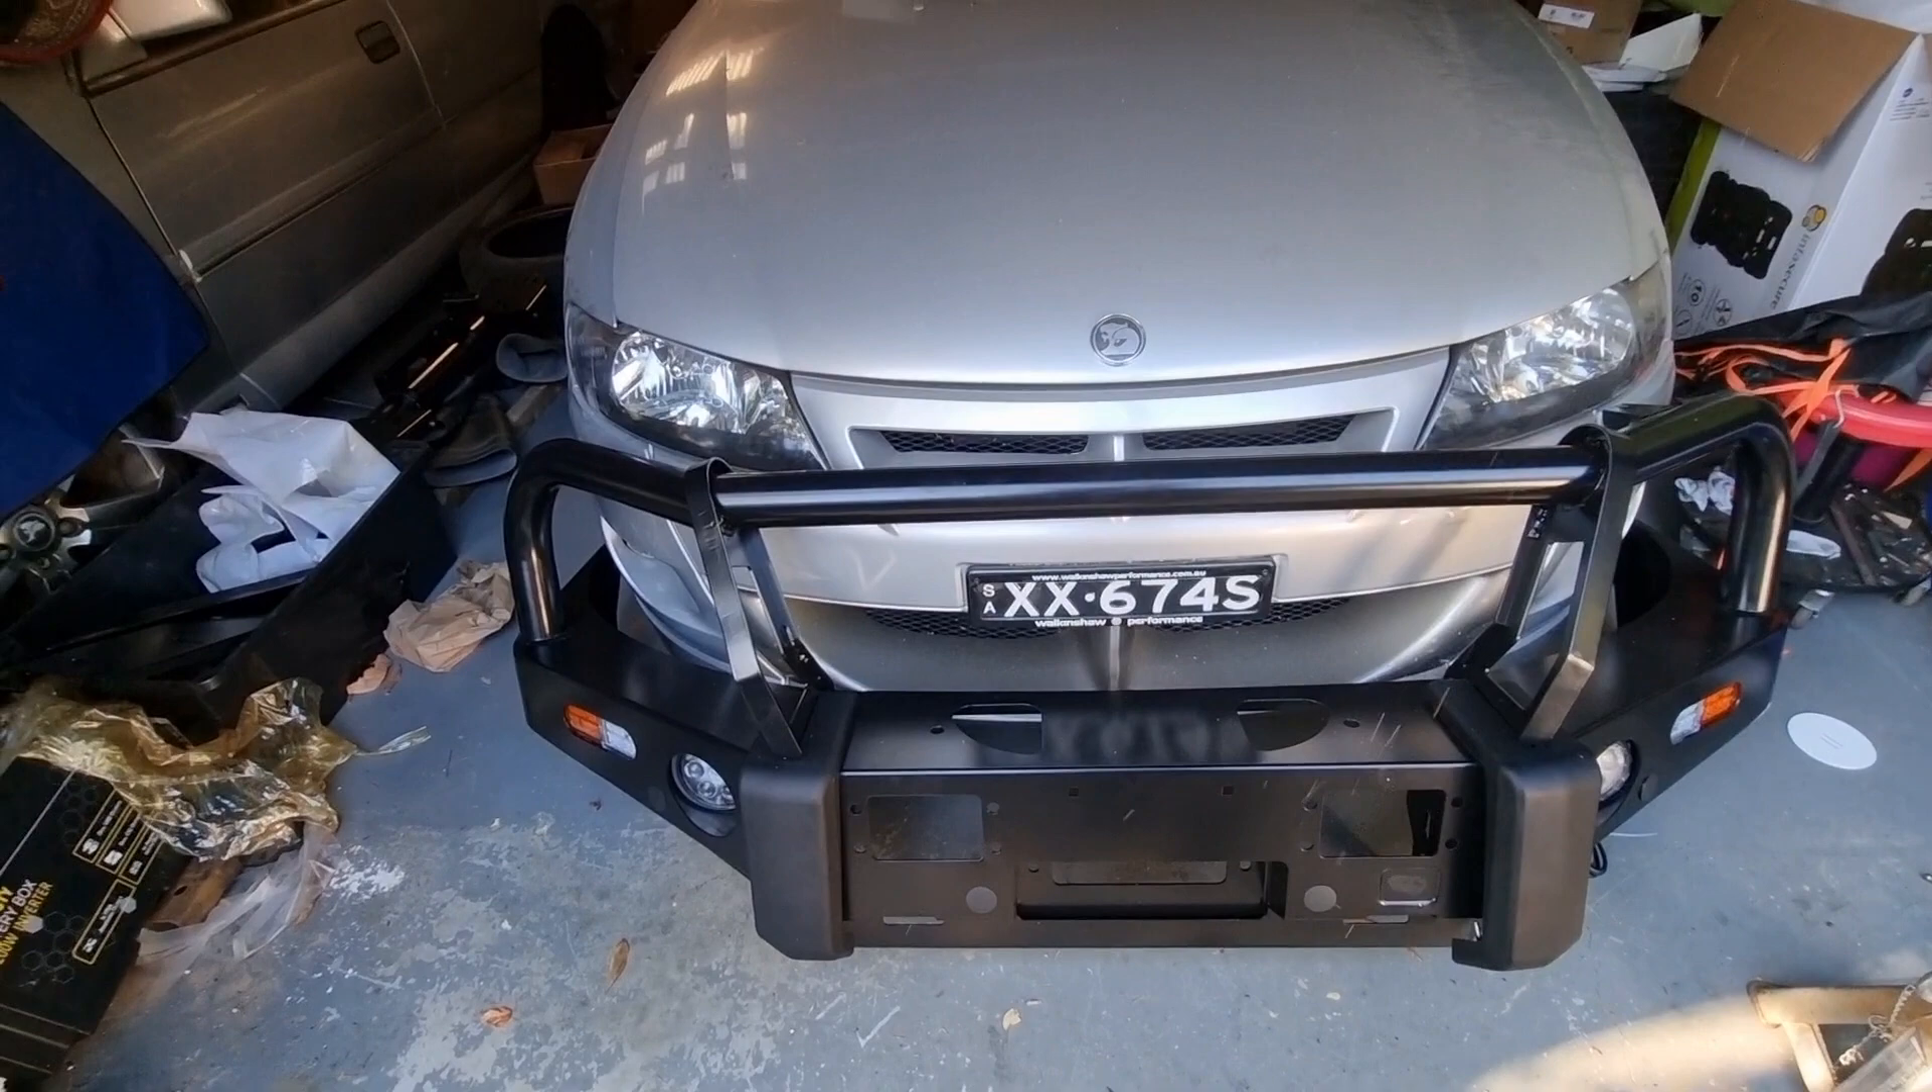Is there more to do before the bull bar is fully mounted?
Yes.